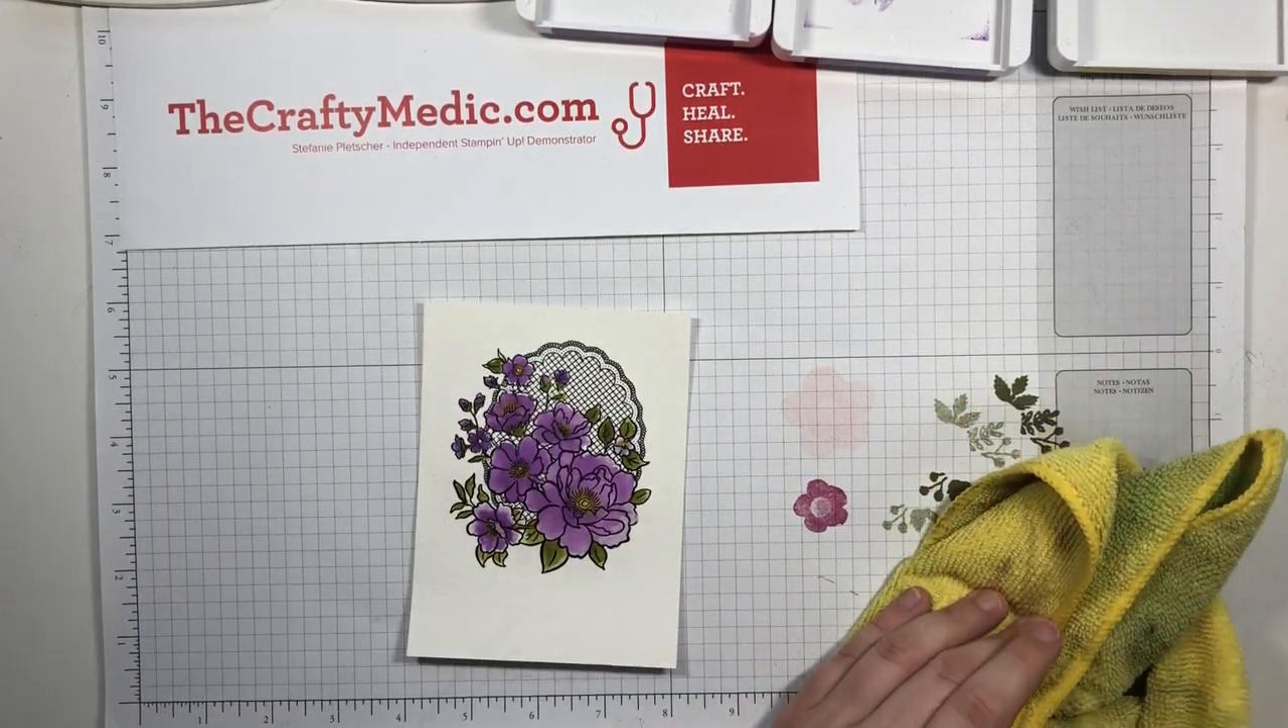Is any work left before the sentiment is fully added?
Yes.